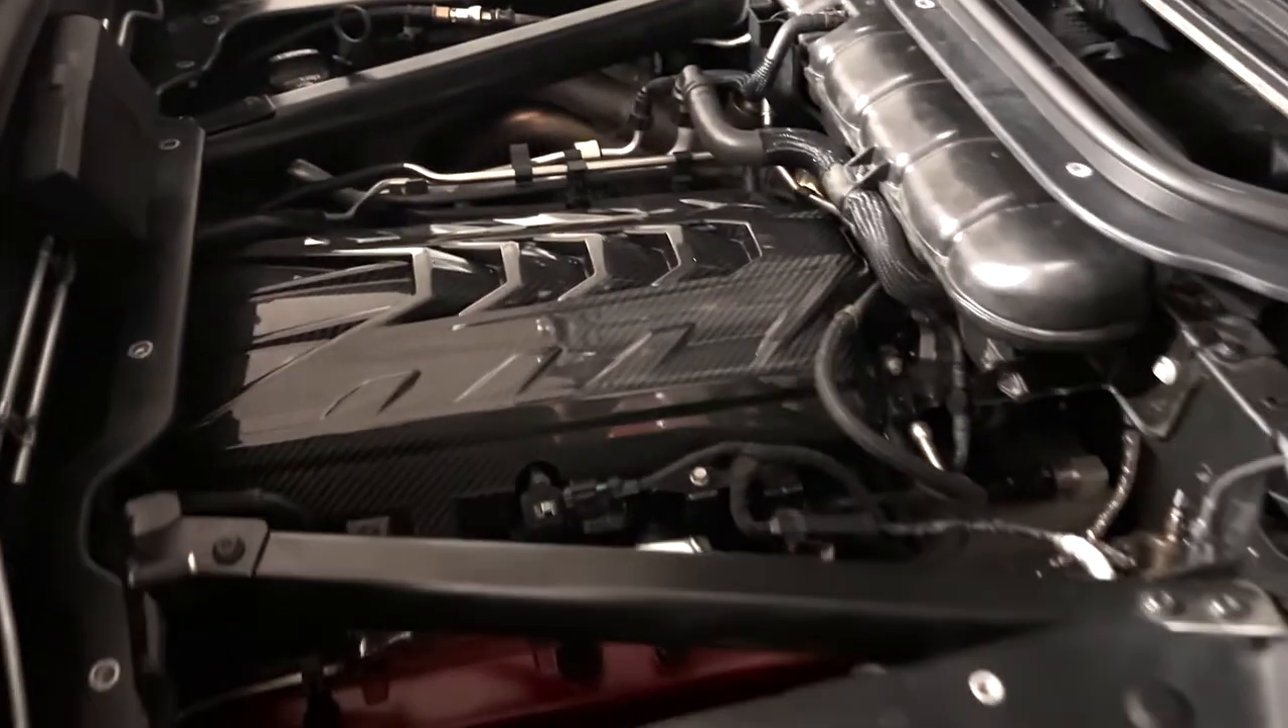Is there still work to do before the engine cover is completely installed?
No.